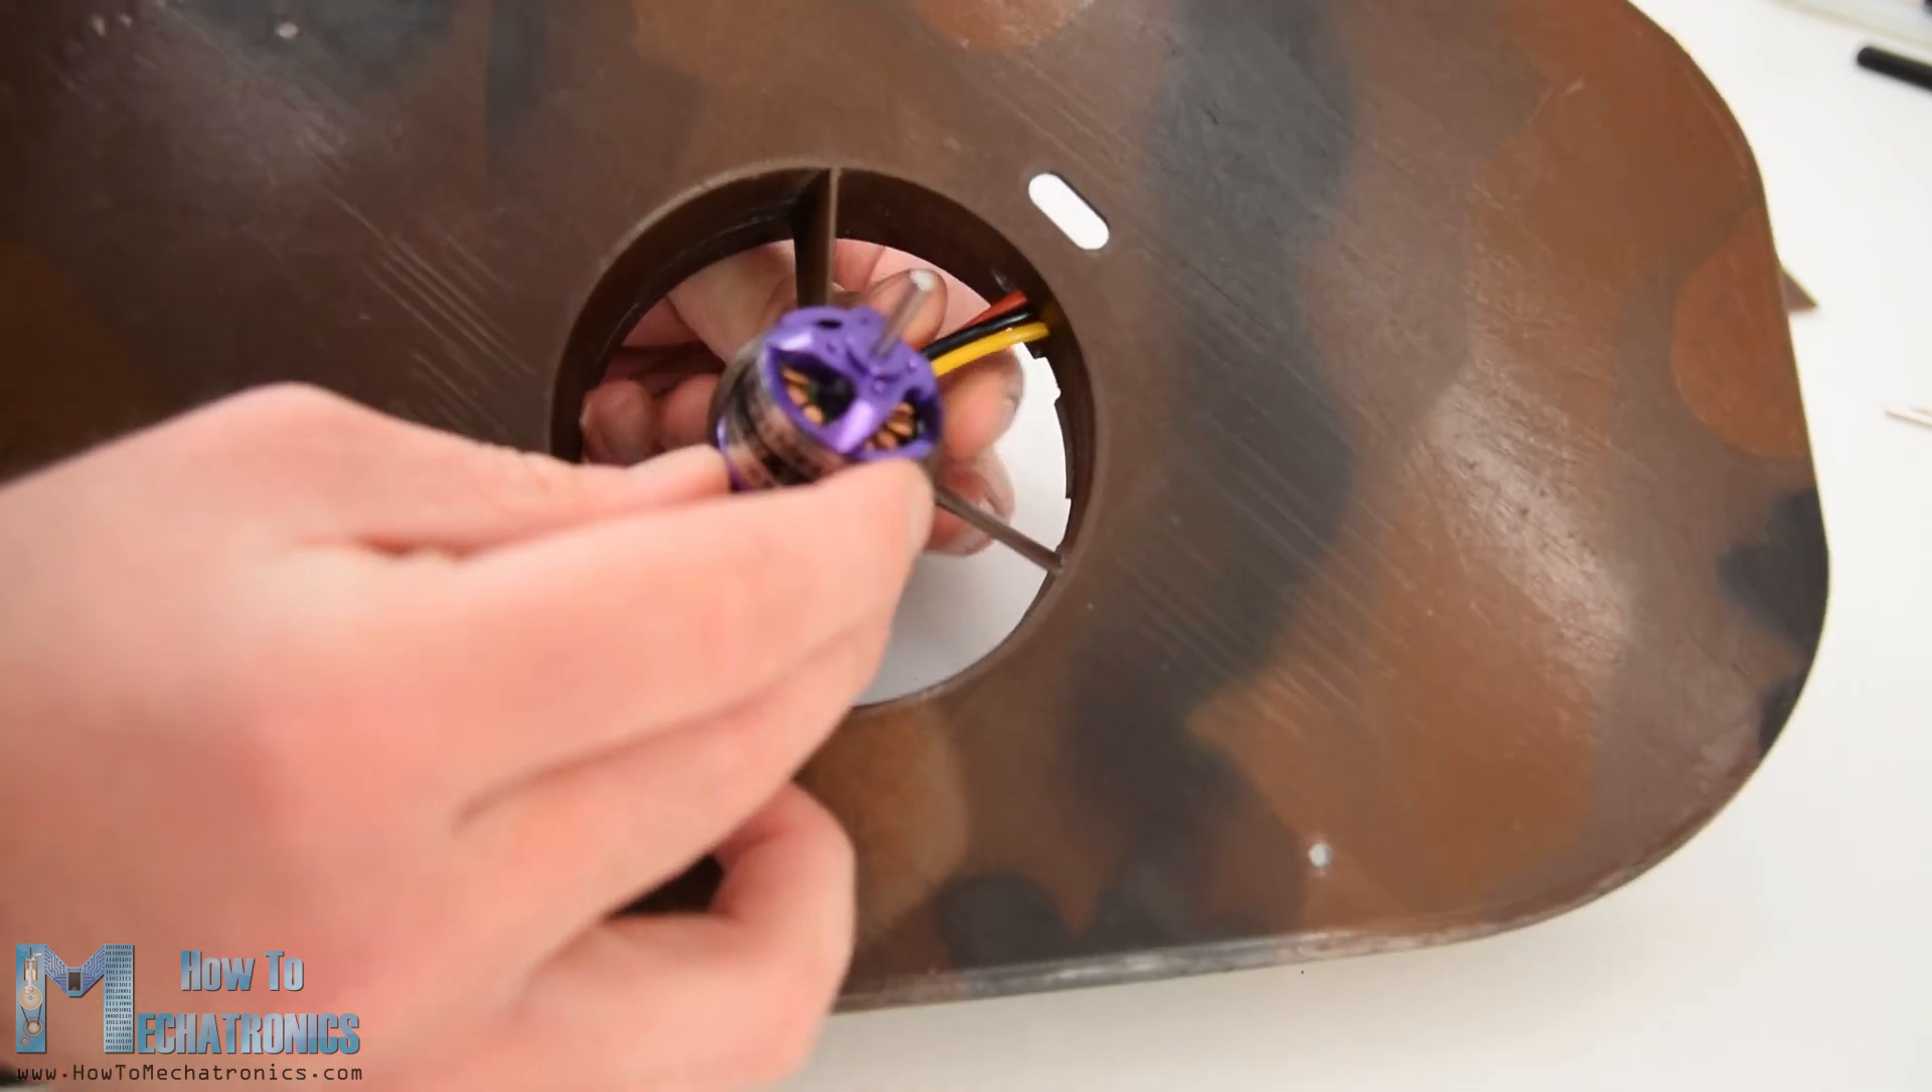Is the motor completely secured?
No.